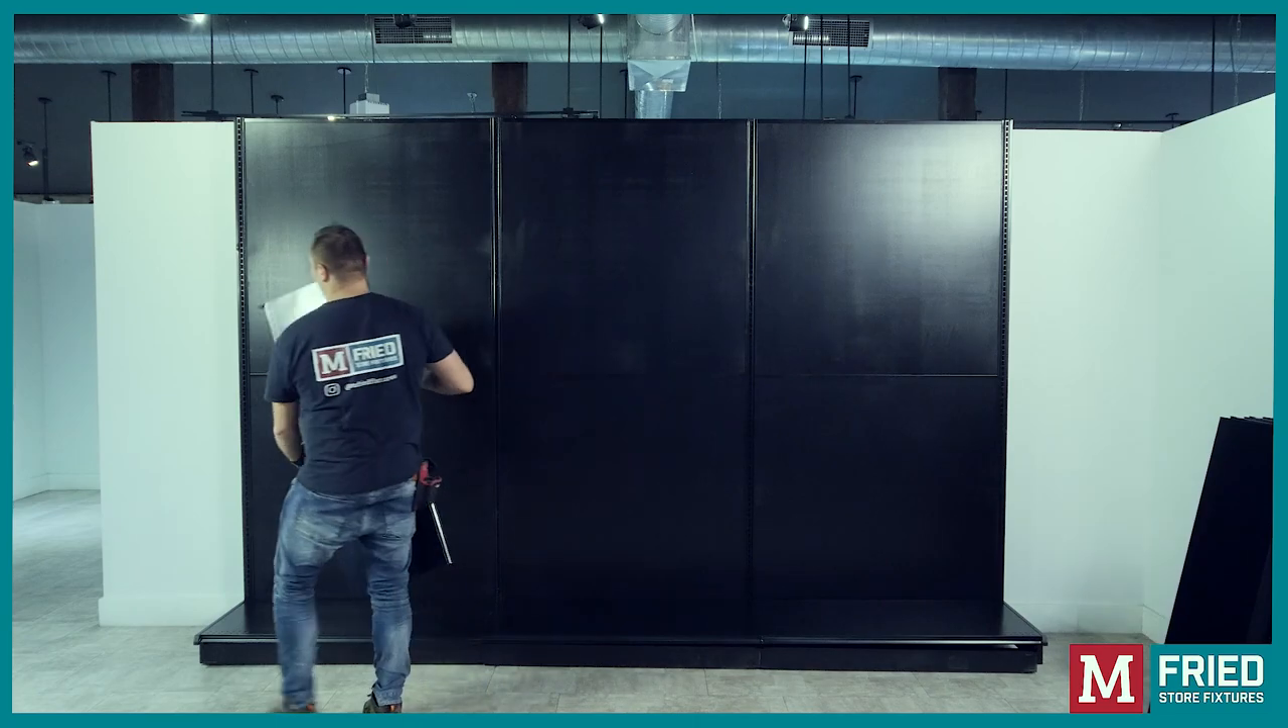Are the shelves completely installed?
No.